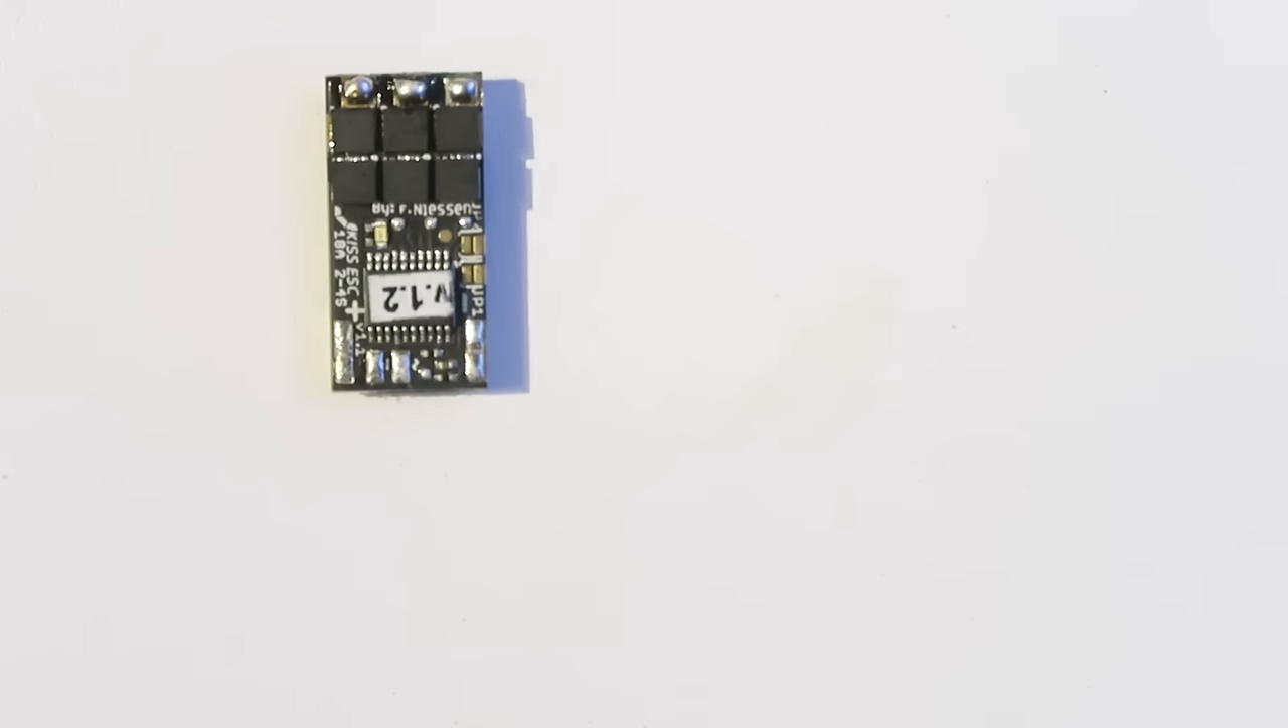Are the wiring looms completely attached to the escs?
No.